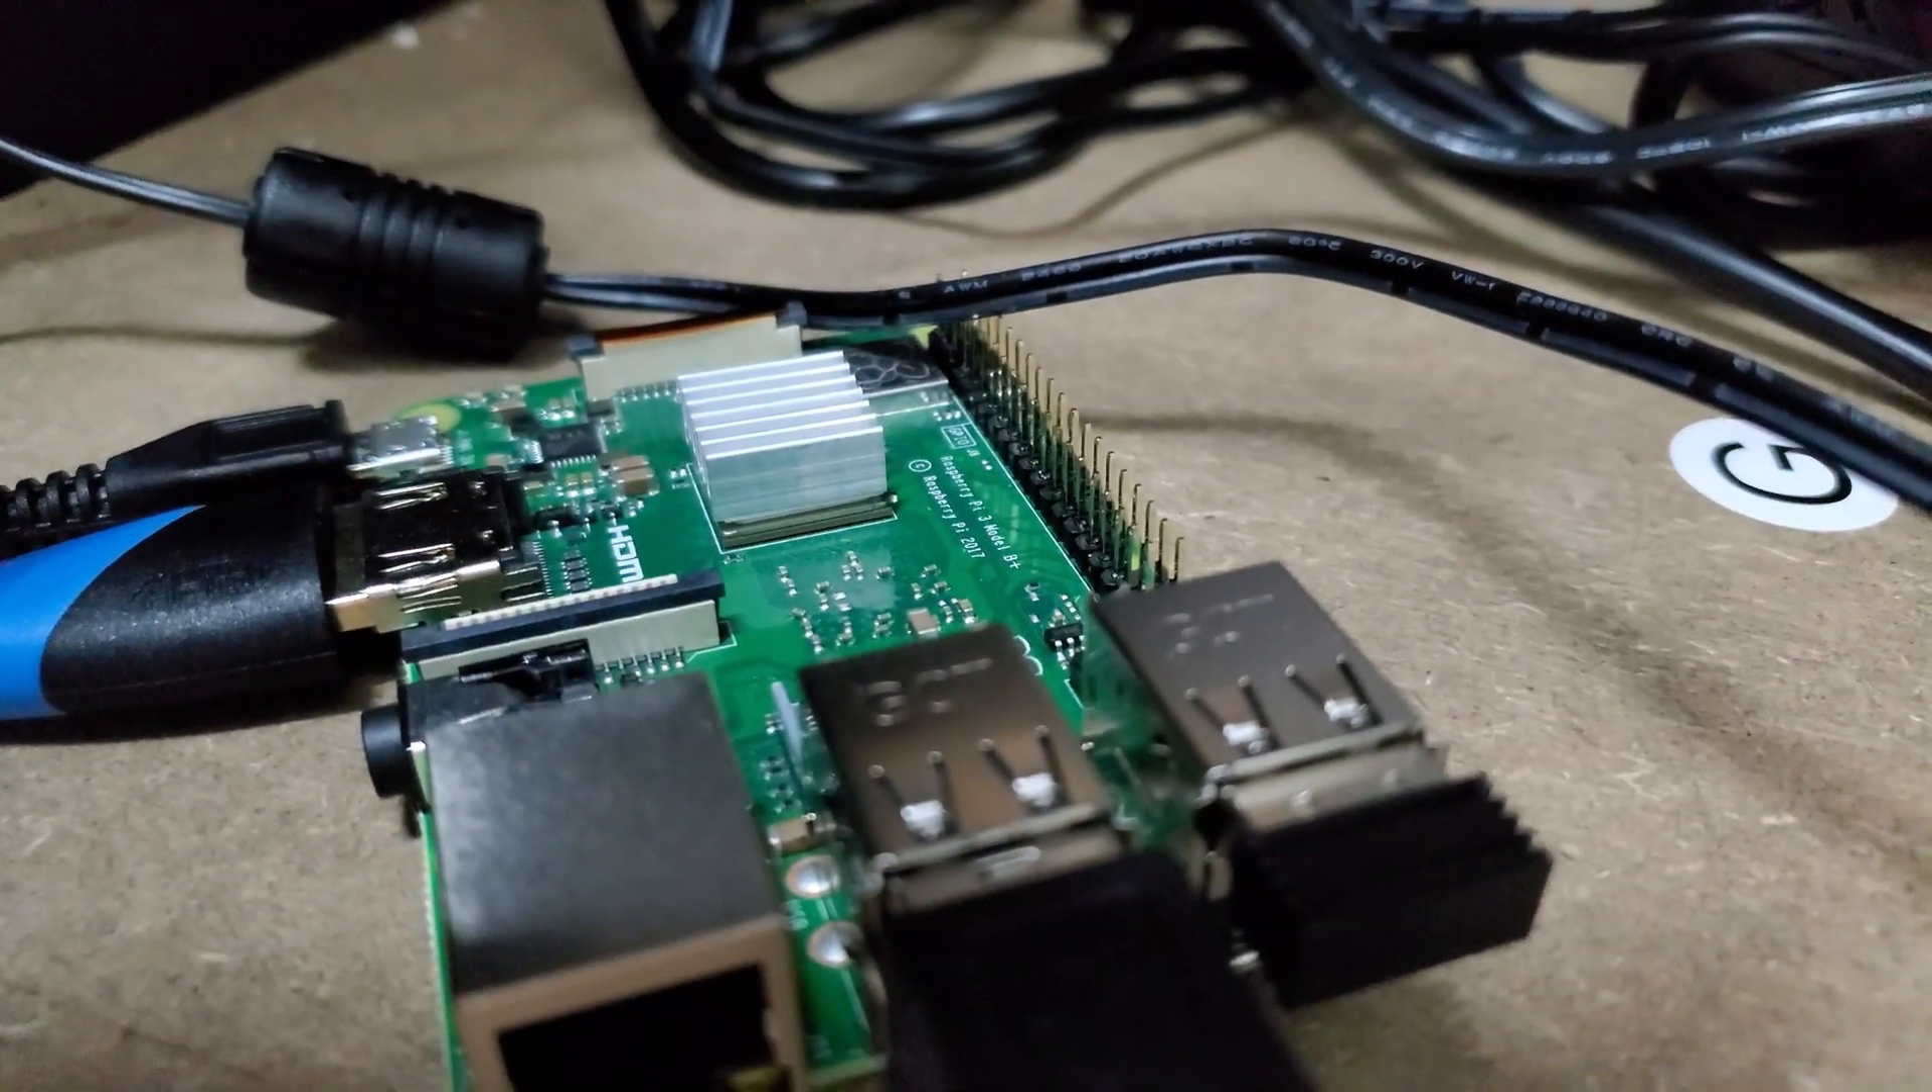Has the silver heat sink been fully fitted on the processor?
Yes.